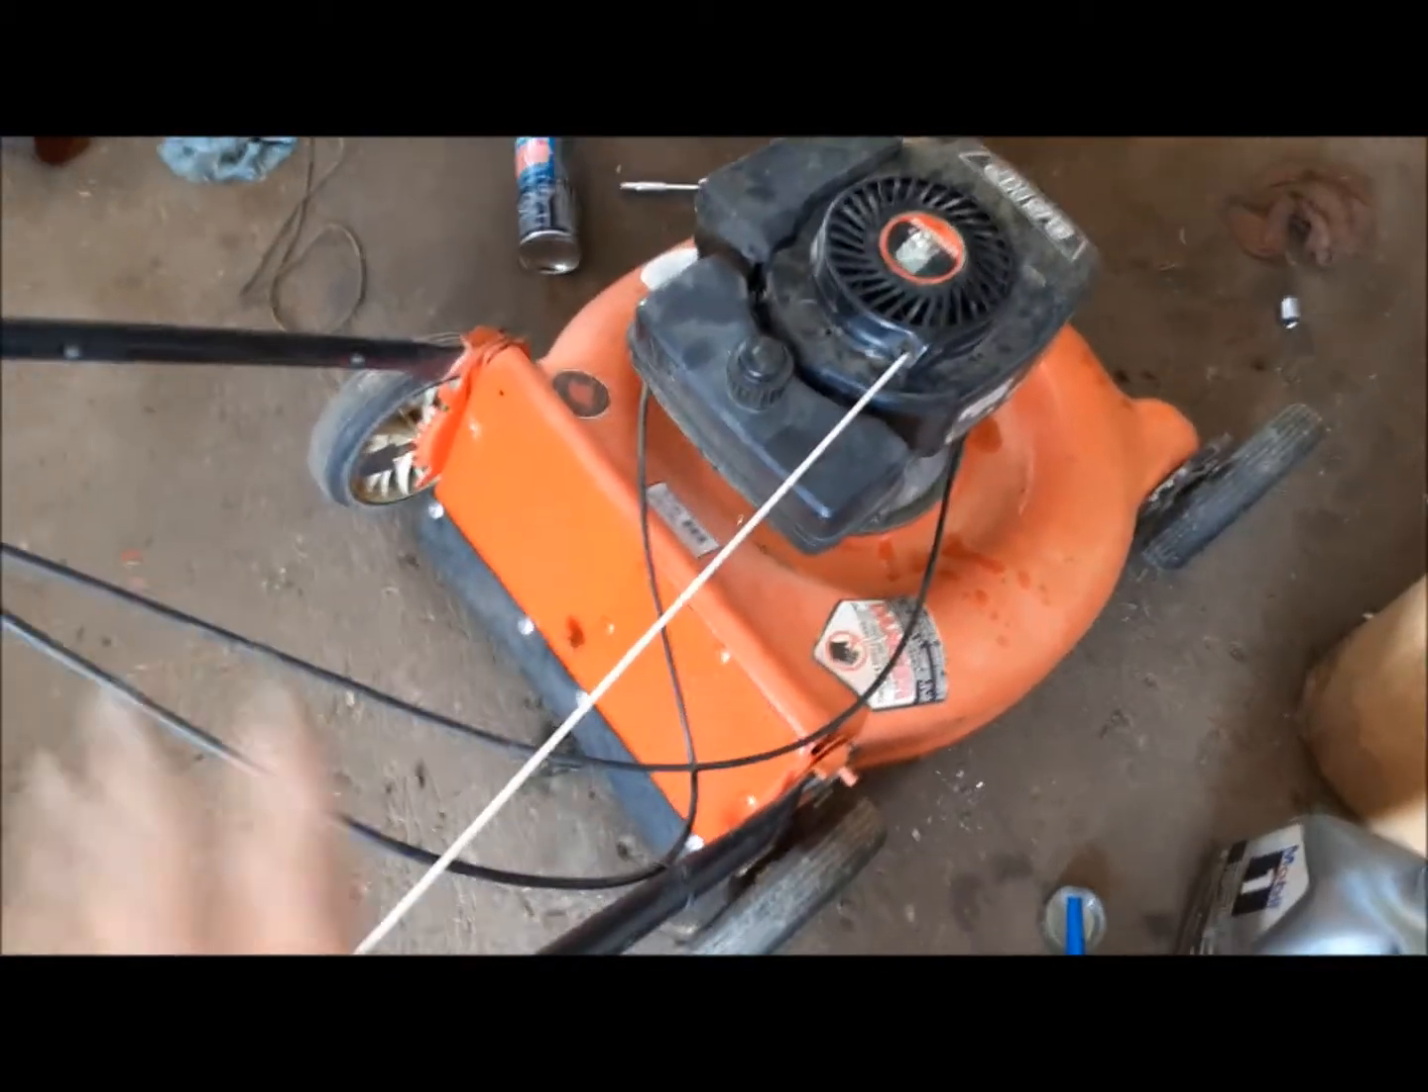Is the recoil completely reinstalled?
Yes.